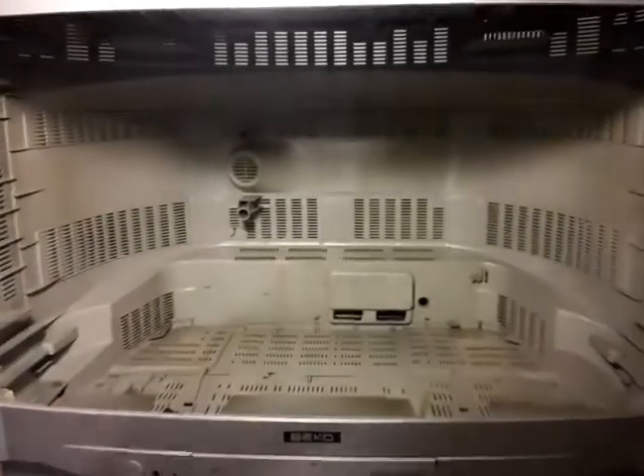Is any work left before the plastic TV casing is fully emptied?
No.